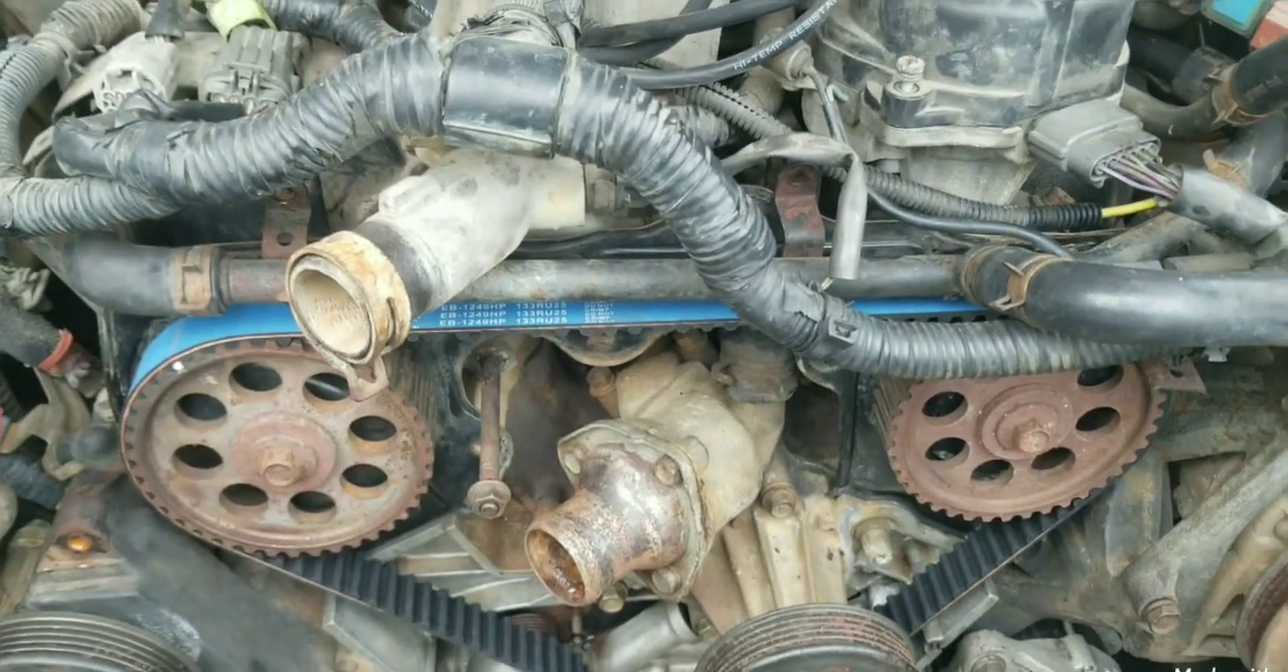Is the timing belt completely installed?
Yes.